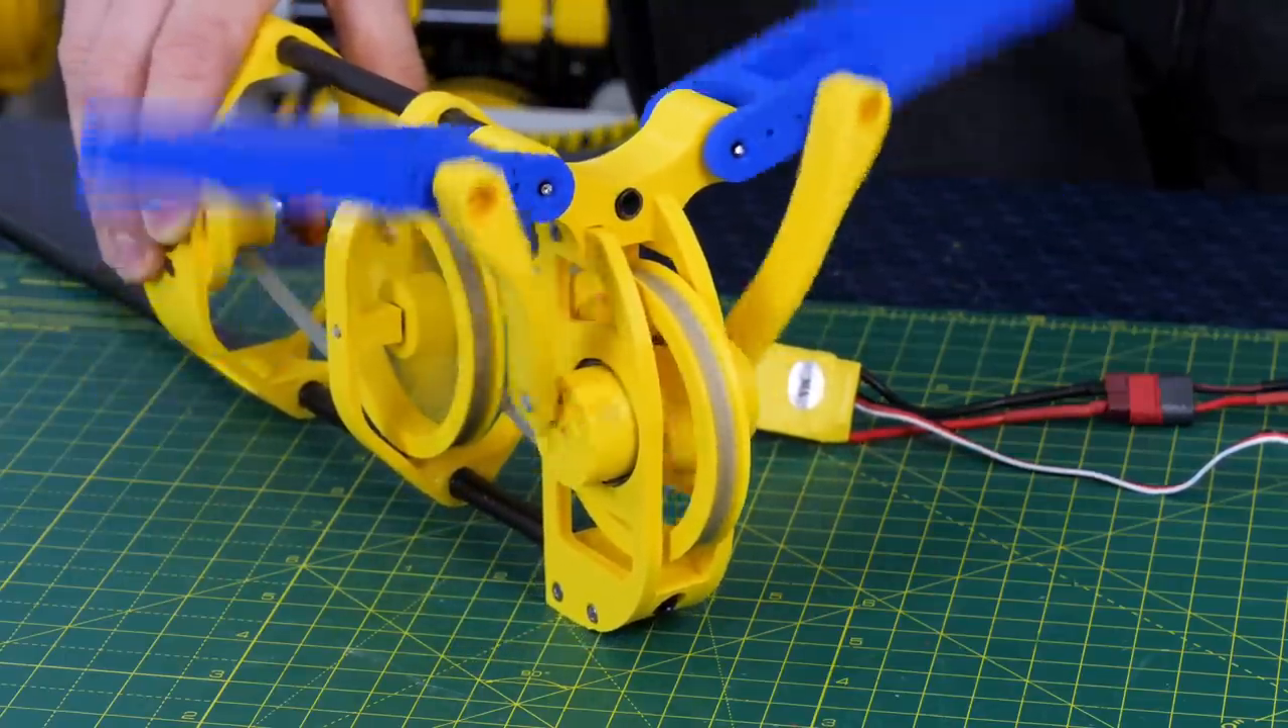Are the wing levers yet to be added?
No.